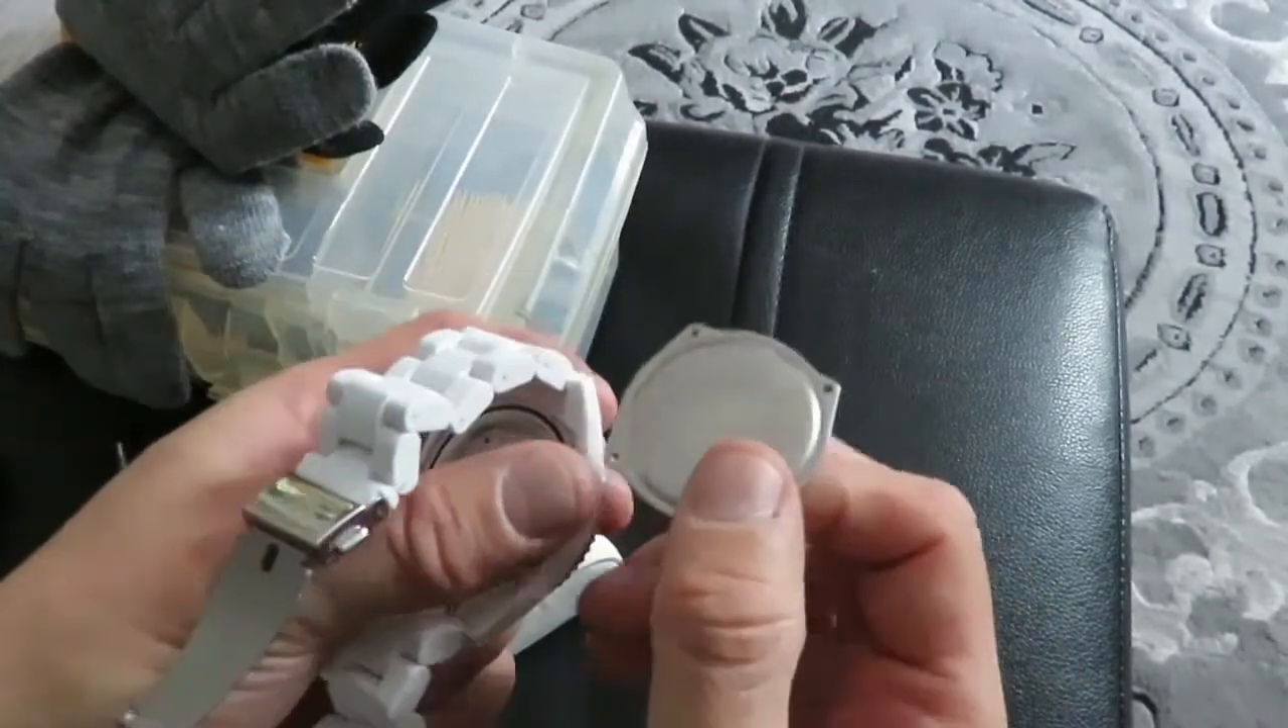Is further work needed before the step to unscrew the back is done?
No.